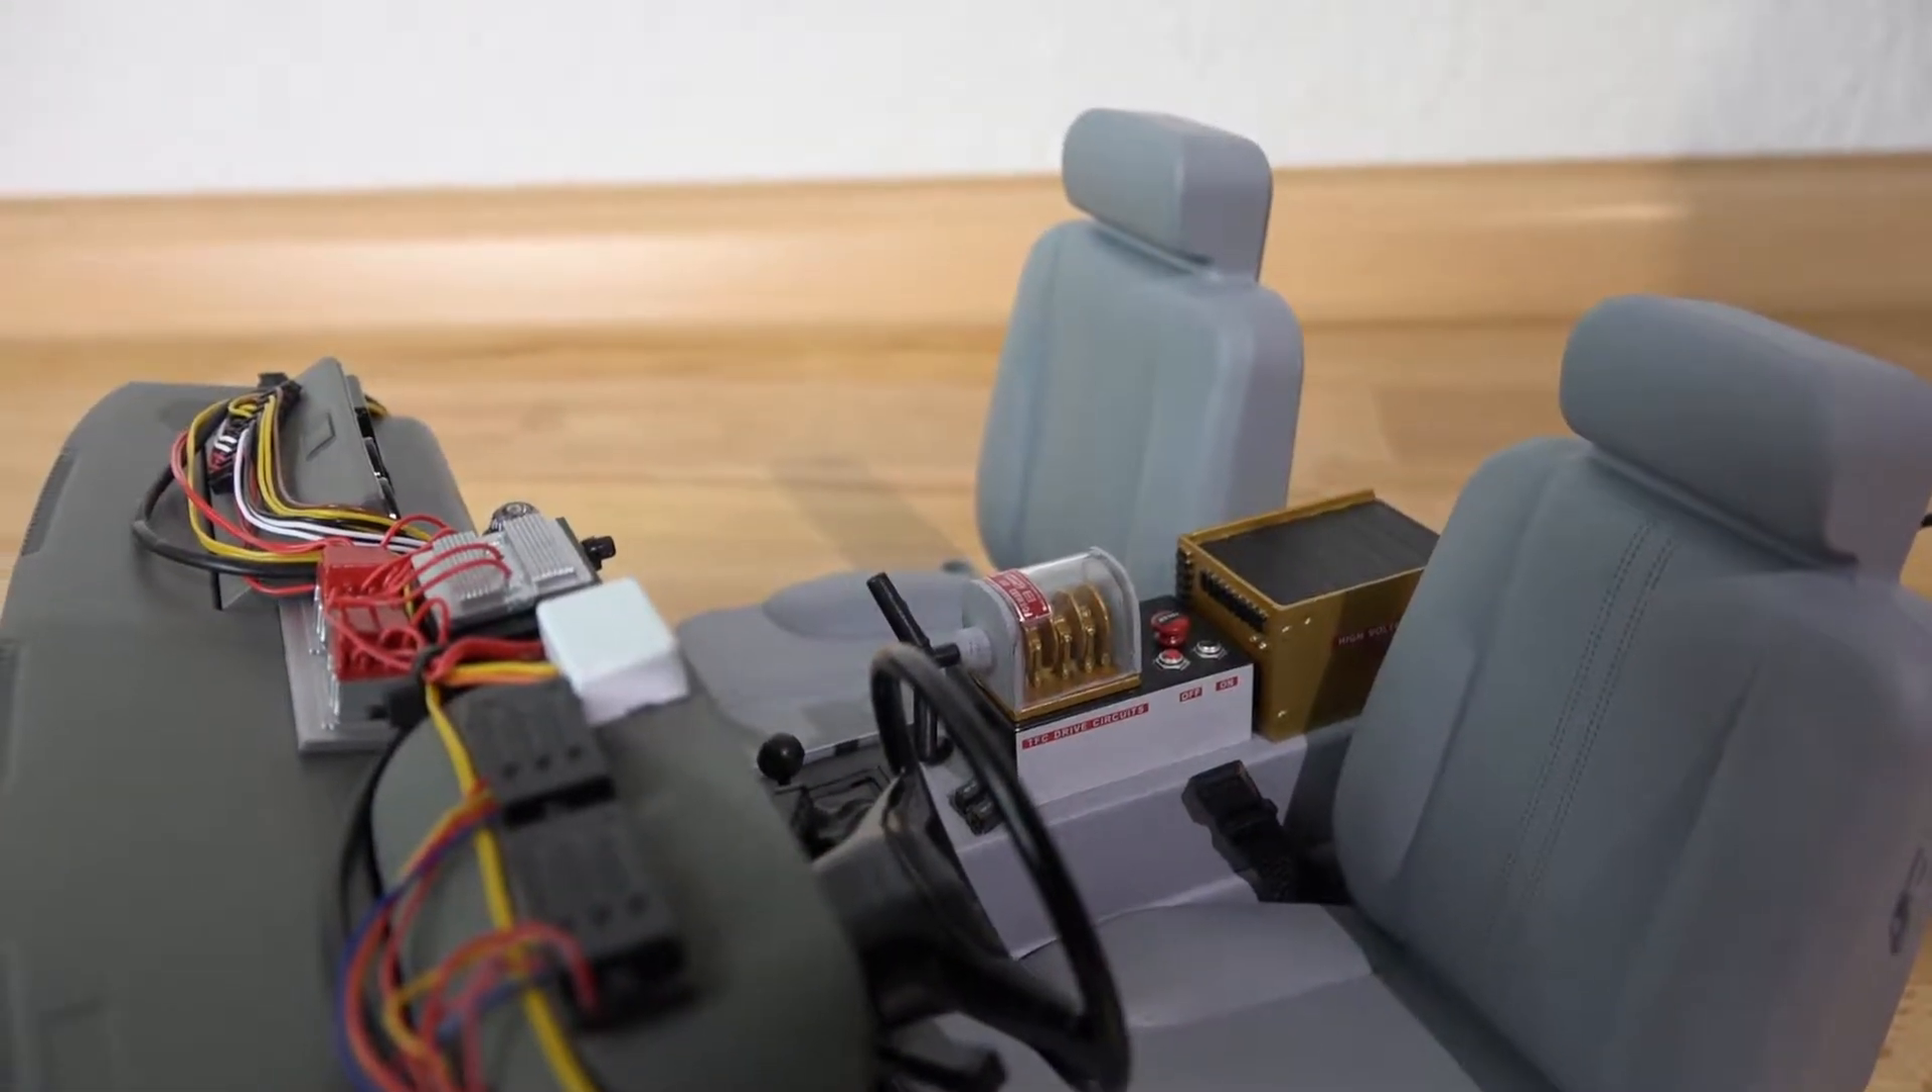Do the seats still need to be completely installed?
No.